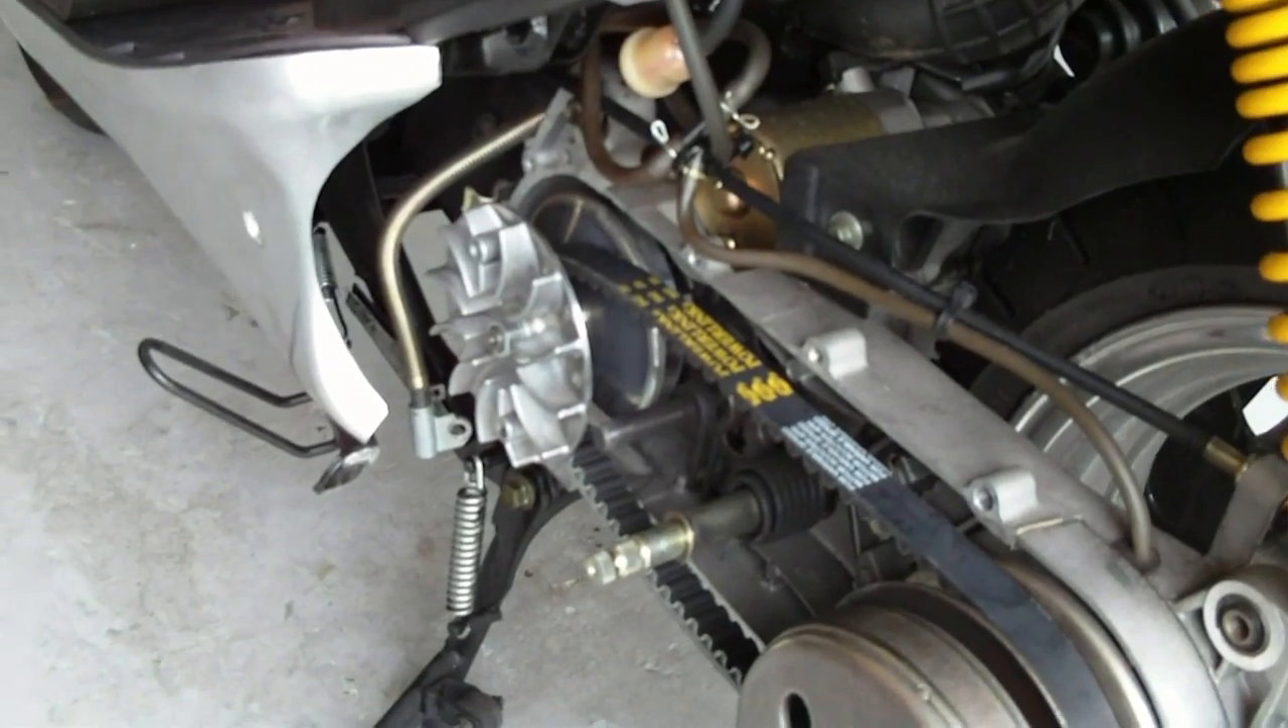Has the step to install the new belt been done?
Yes.